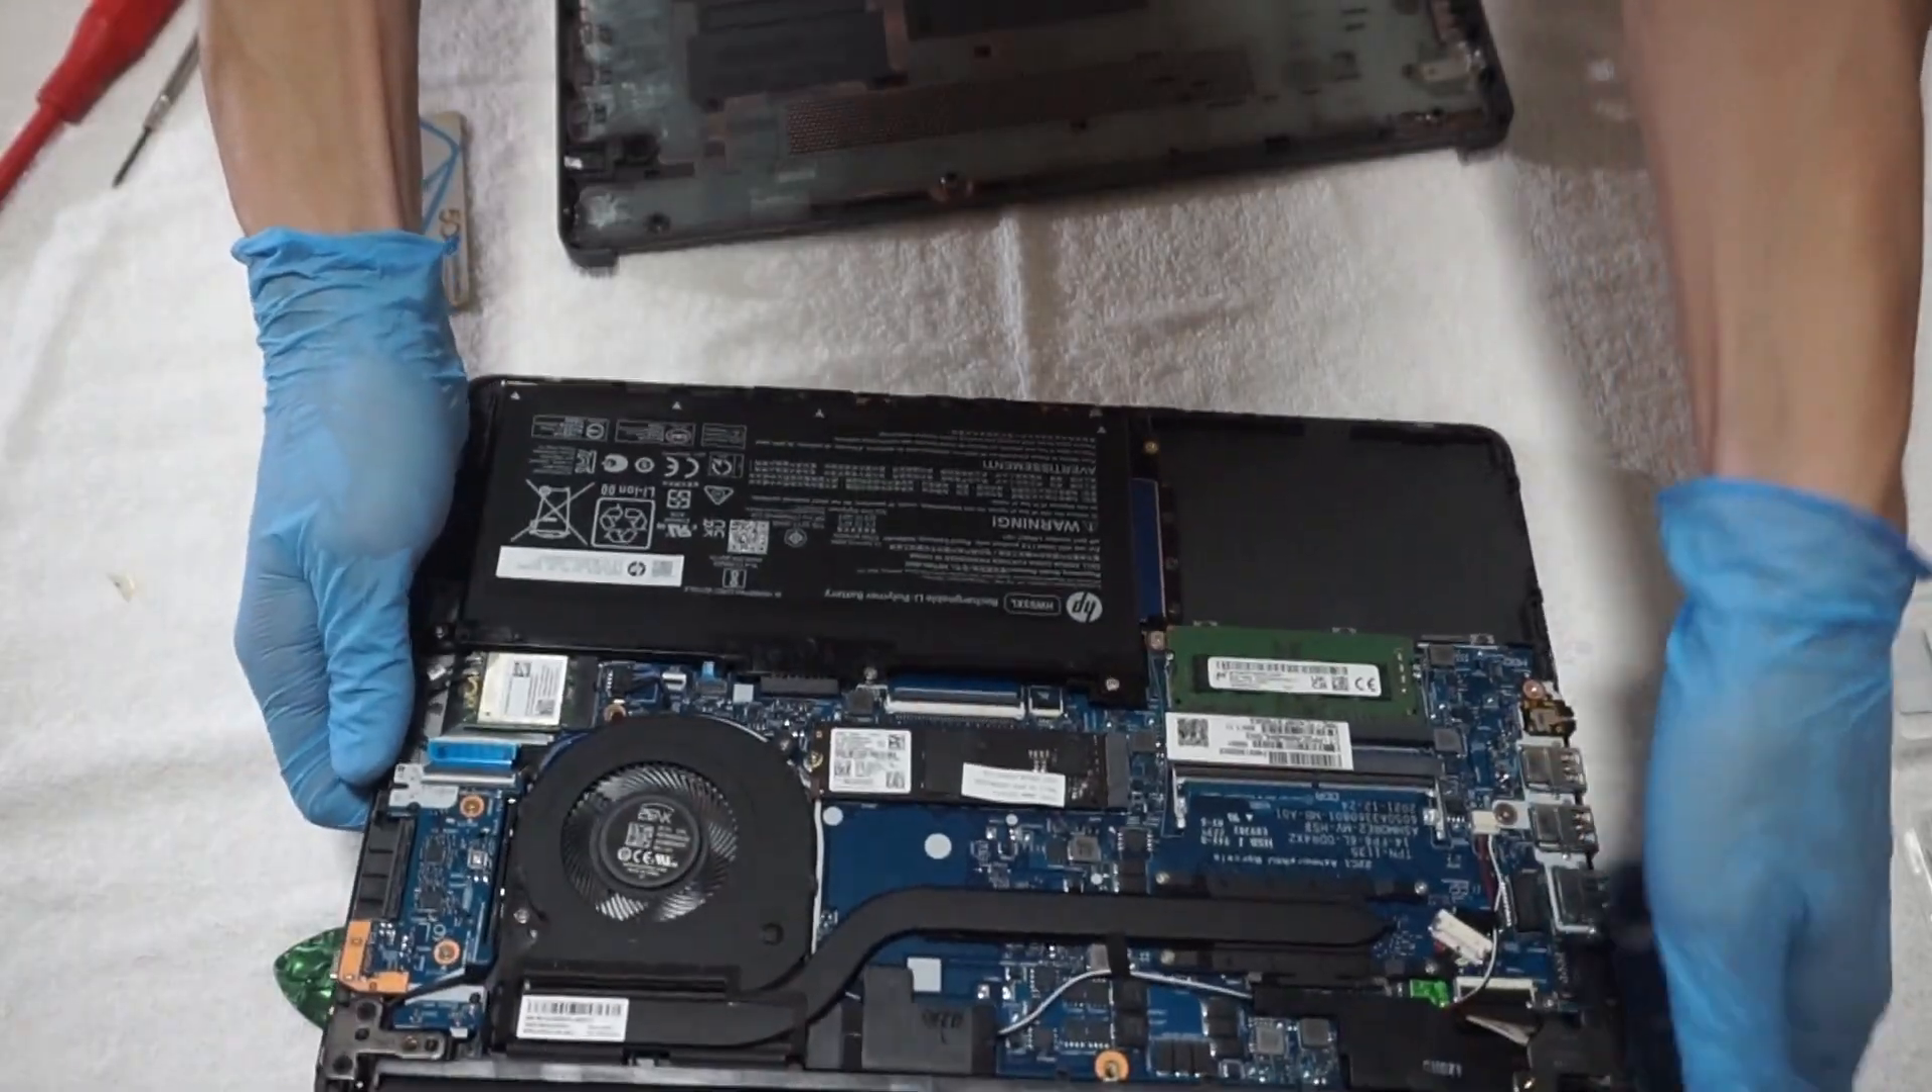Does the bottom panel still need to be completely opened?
No.